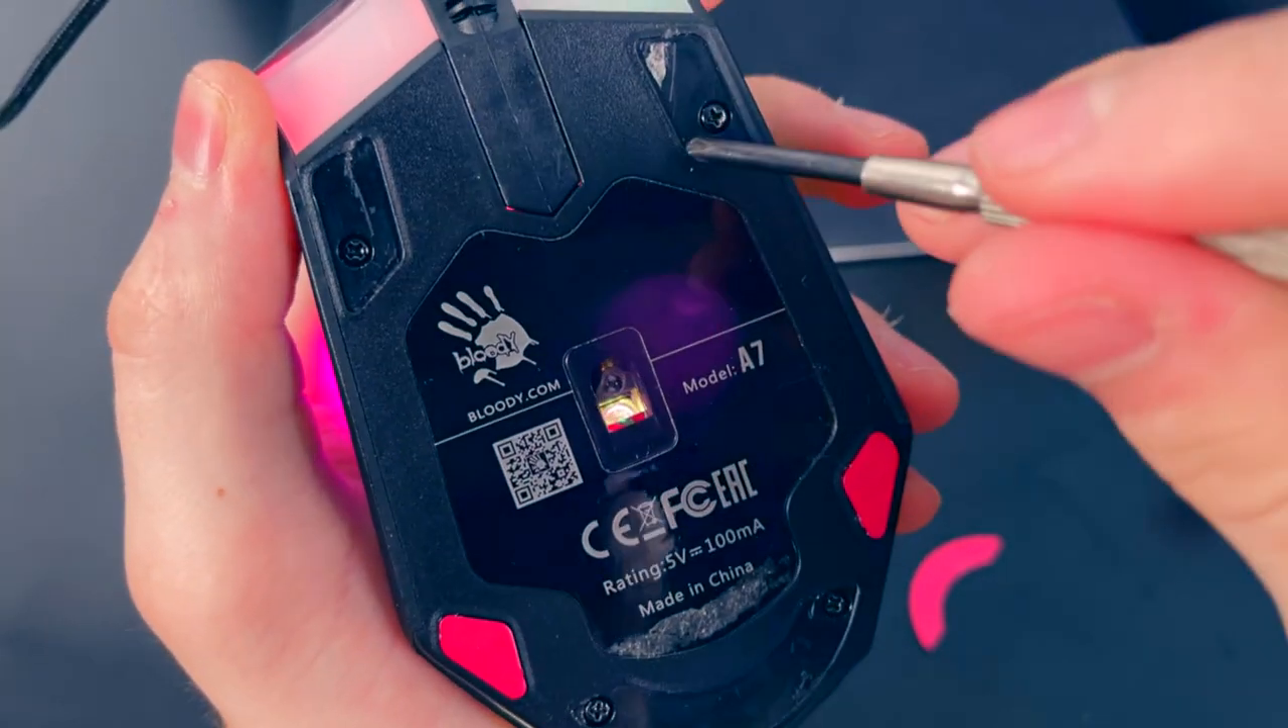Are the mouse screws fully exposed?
Yes.